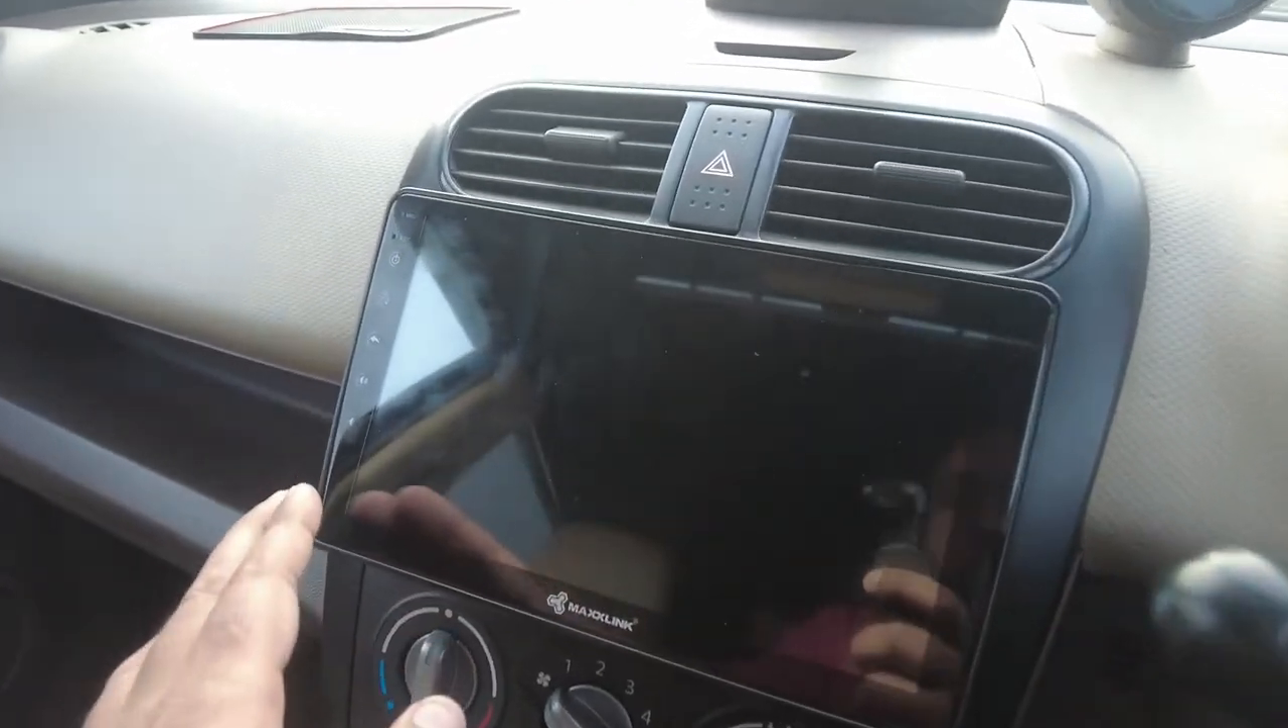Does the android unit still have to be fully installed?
No.